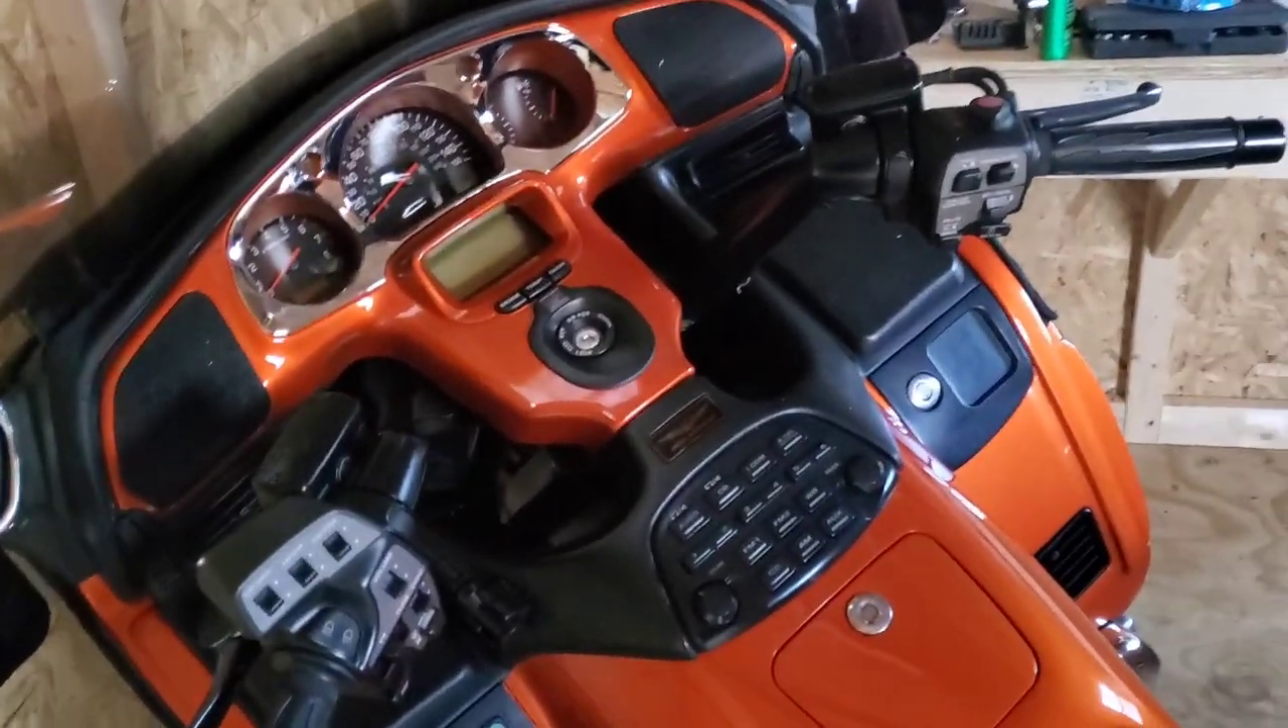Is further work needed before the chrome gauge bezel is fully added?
No.